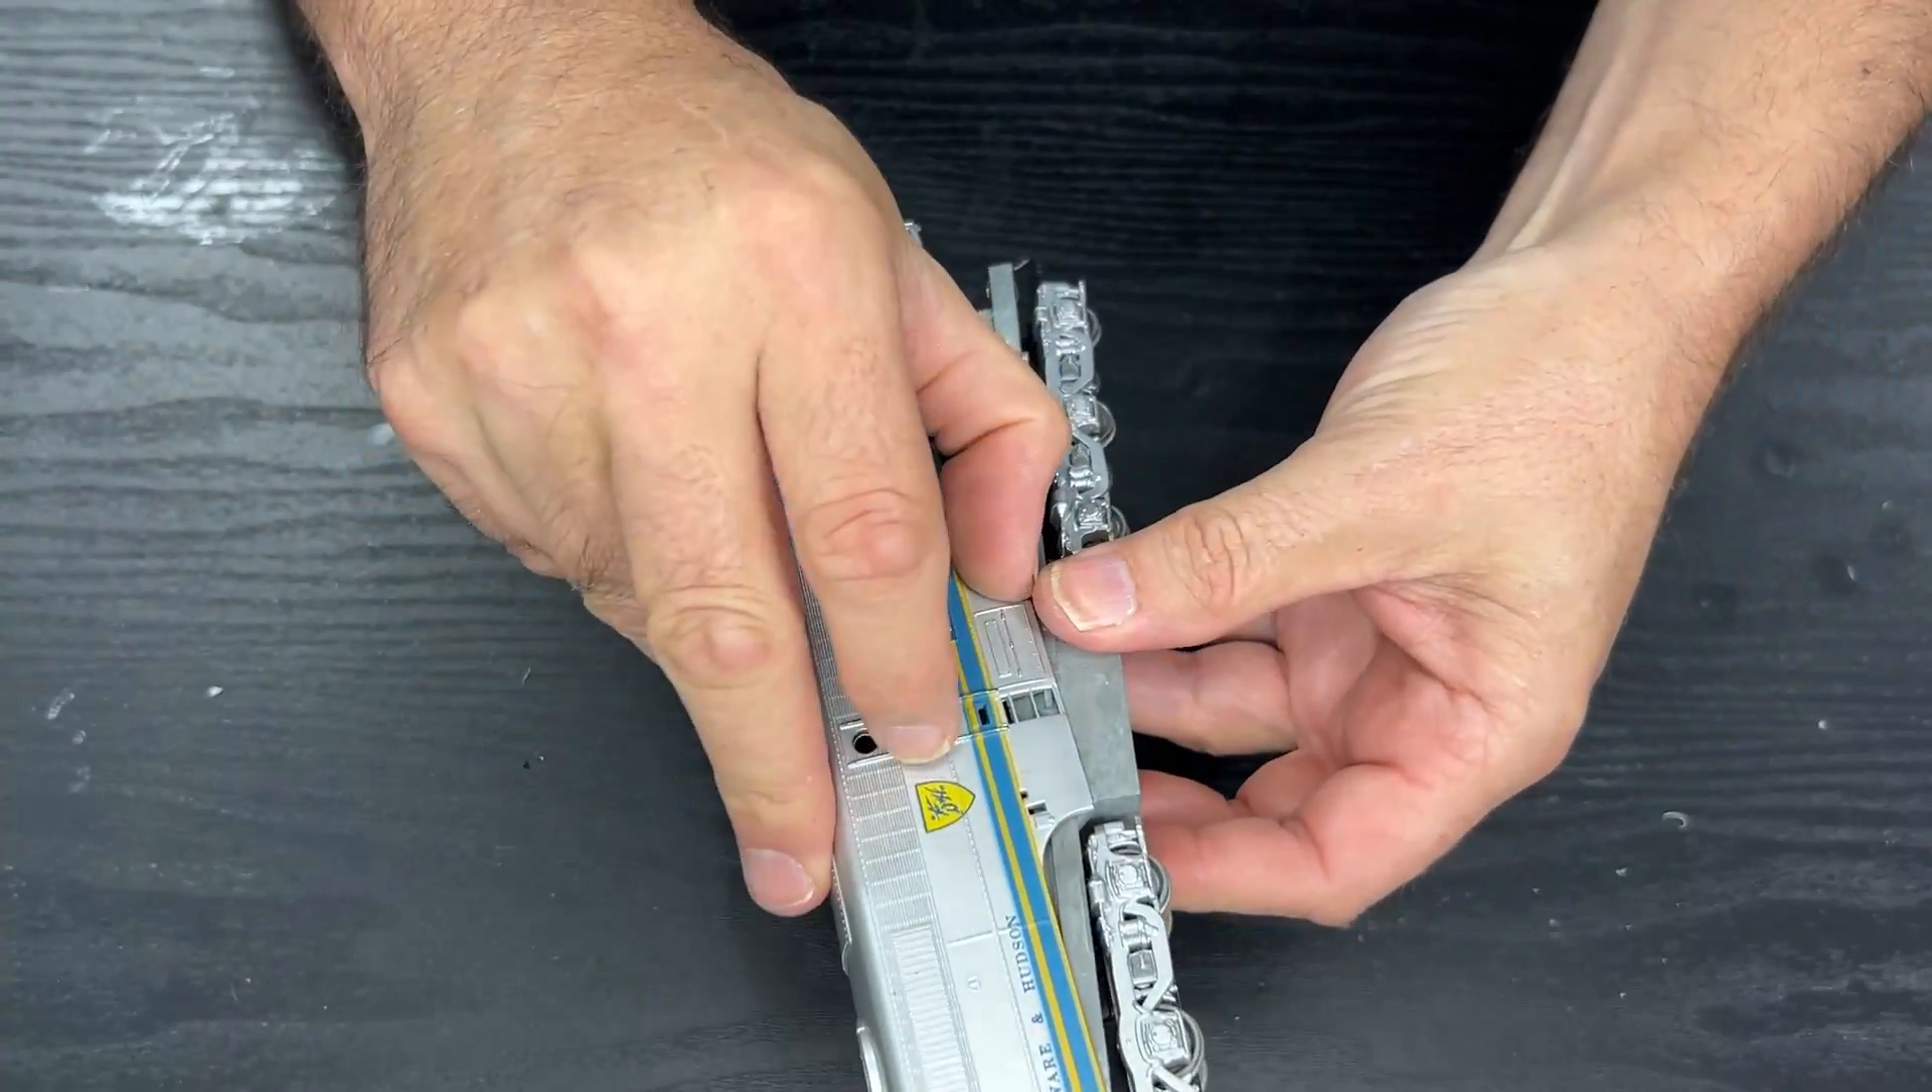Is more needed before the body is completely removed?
Yes.